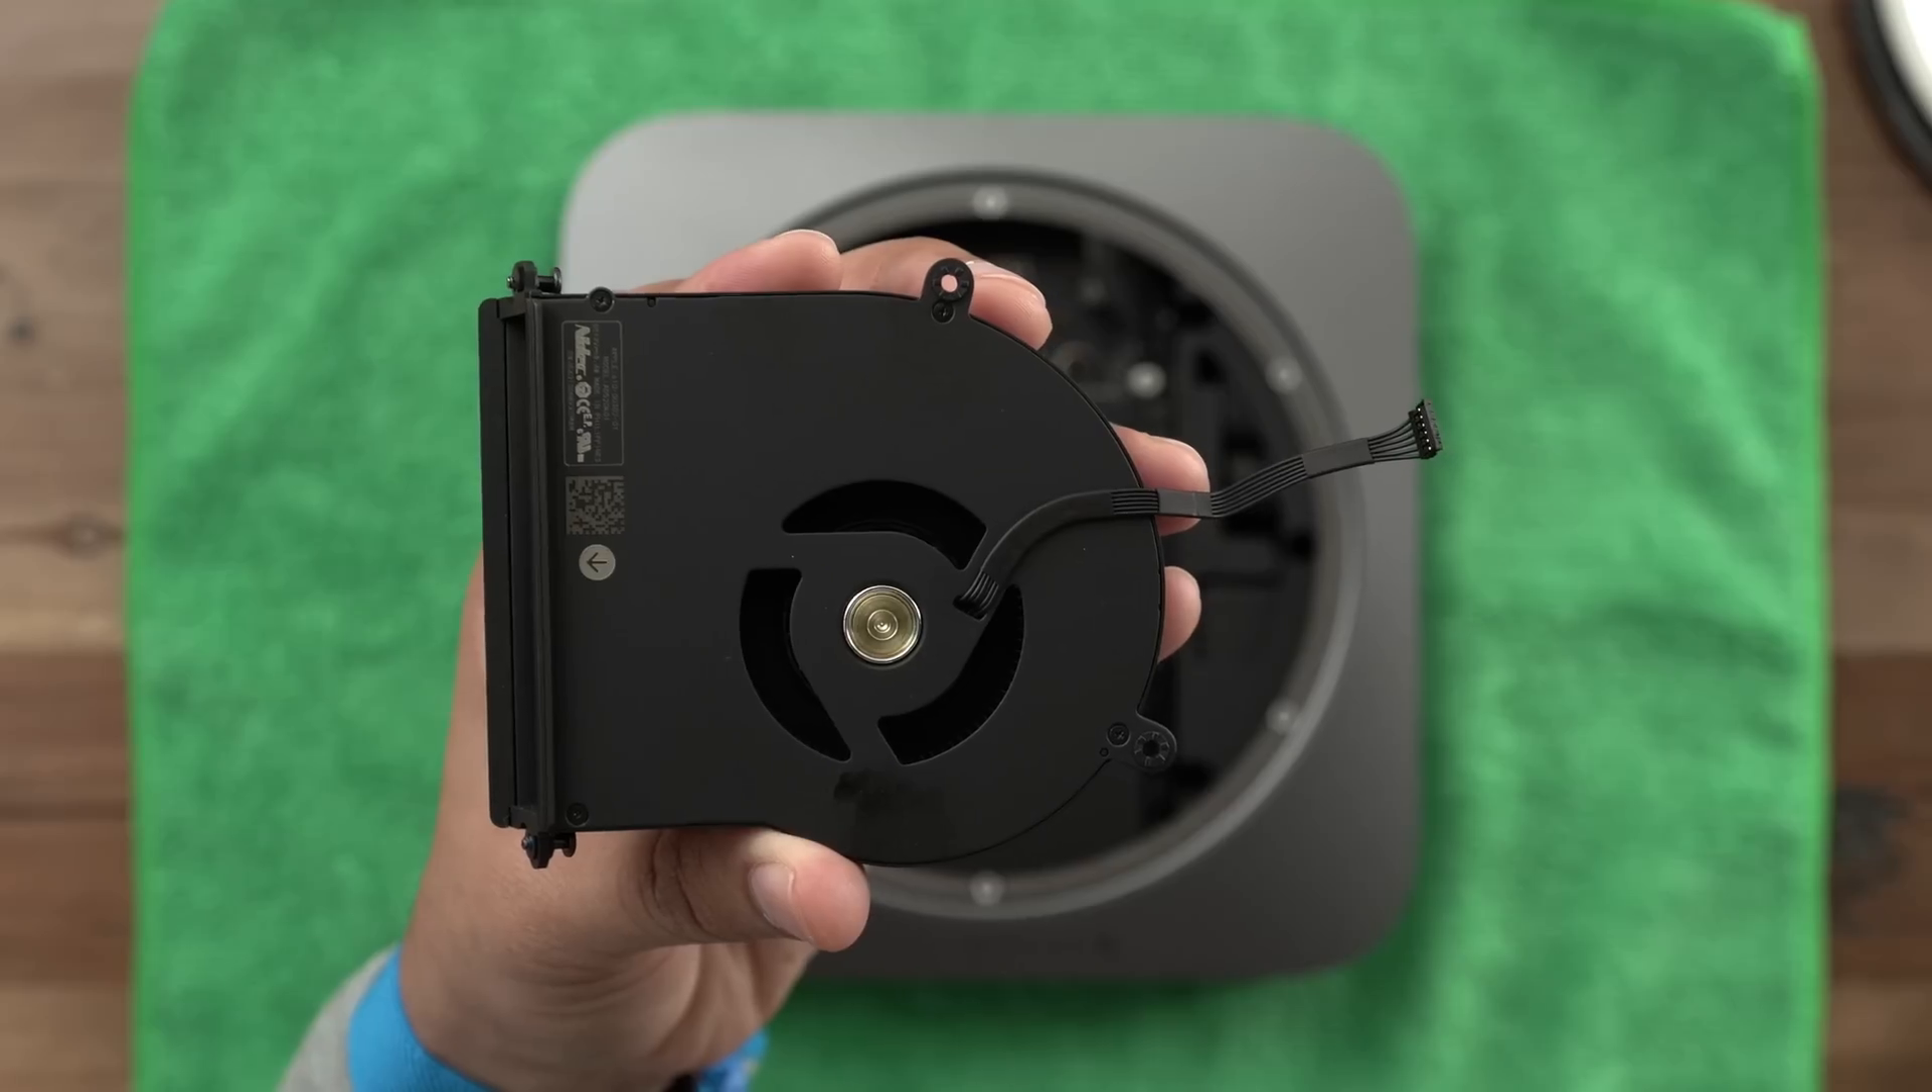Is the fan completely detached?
Yes.